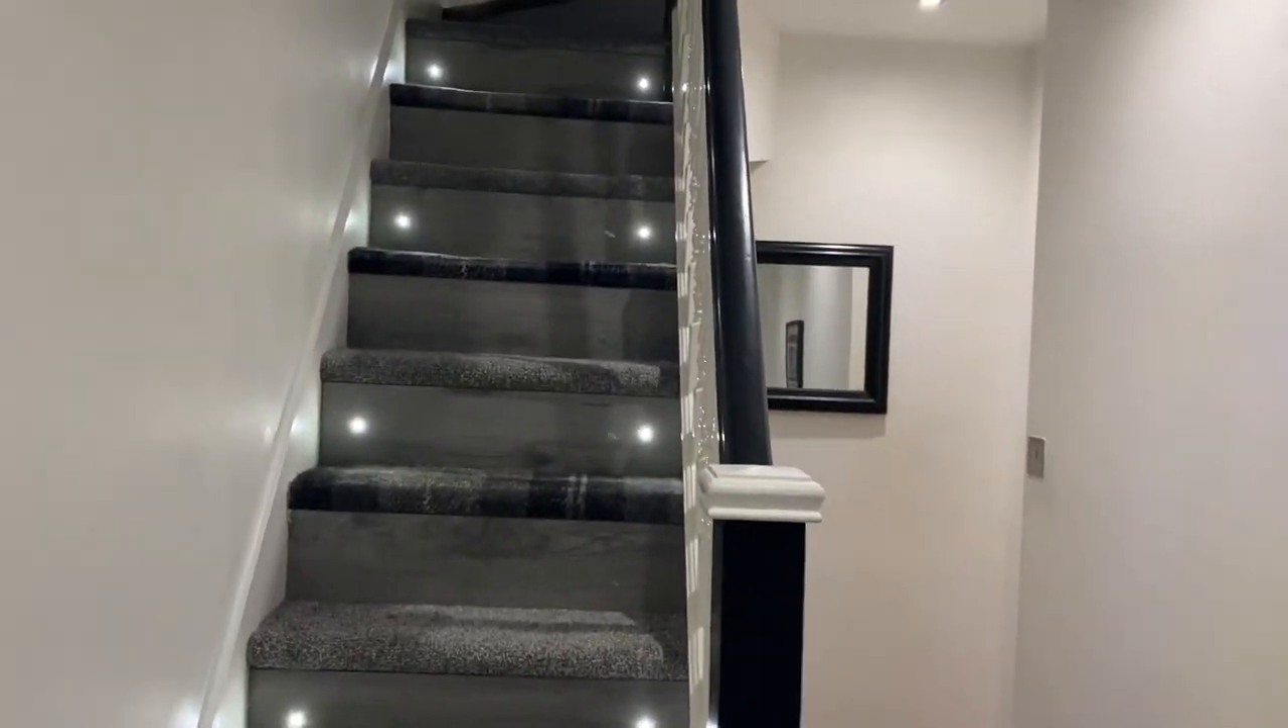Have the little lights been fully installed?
Yes.